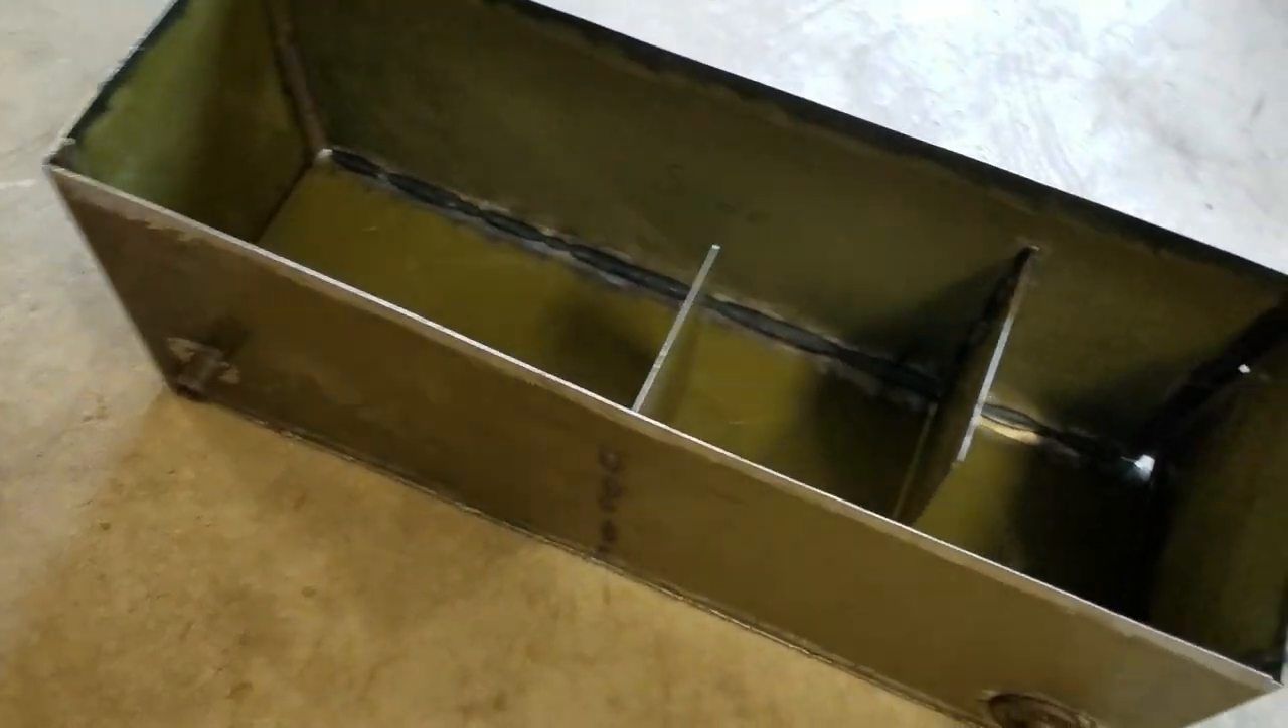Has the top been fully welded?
No.